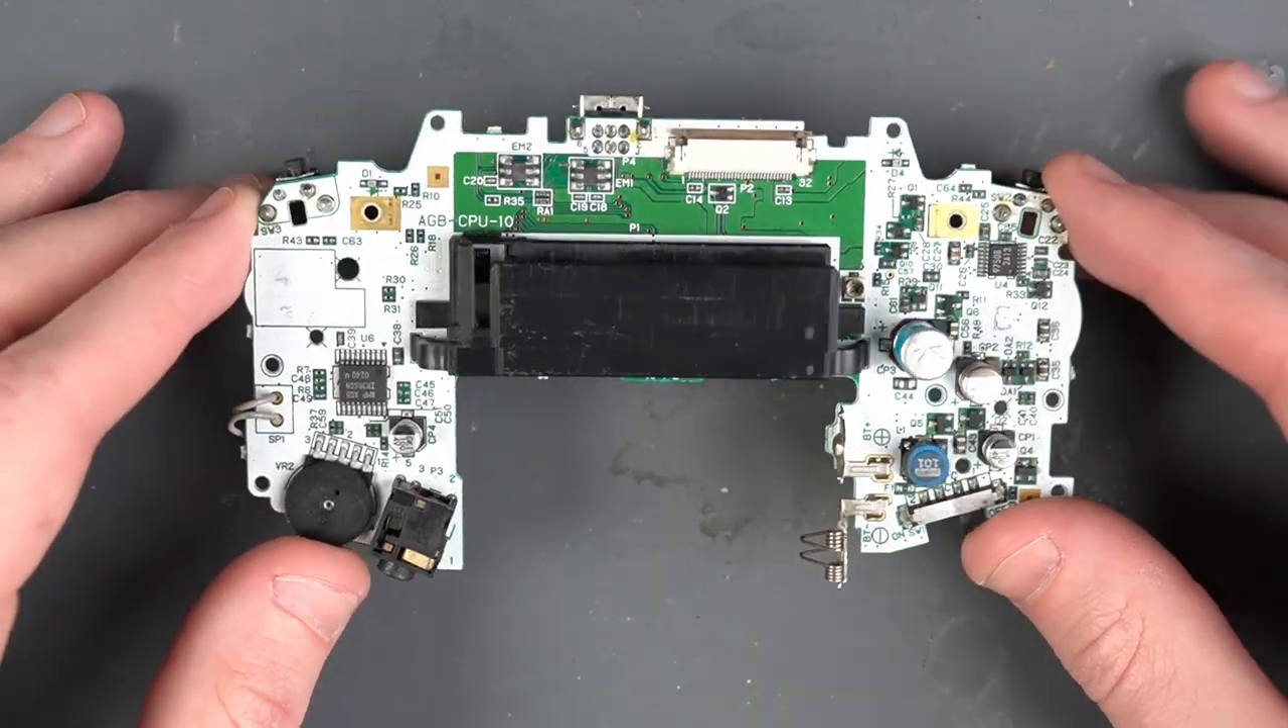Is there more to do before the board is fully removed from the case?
No.